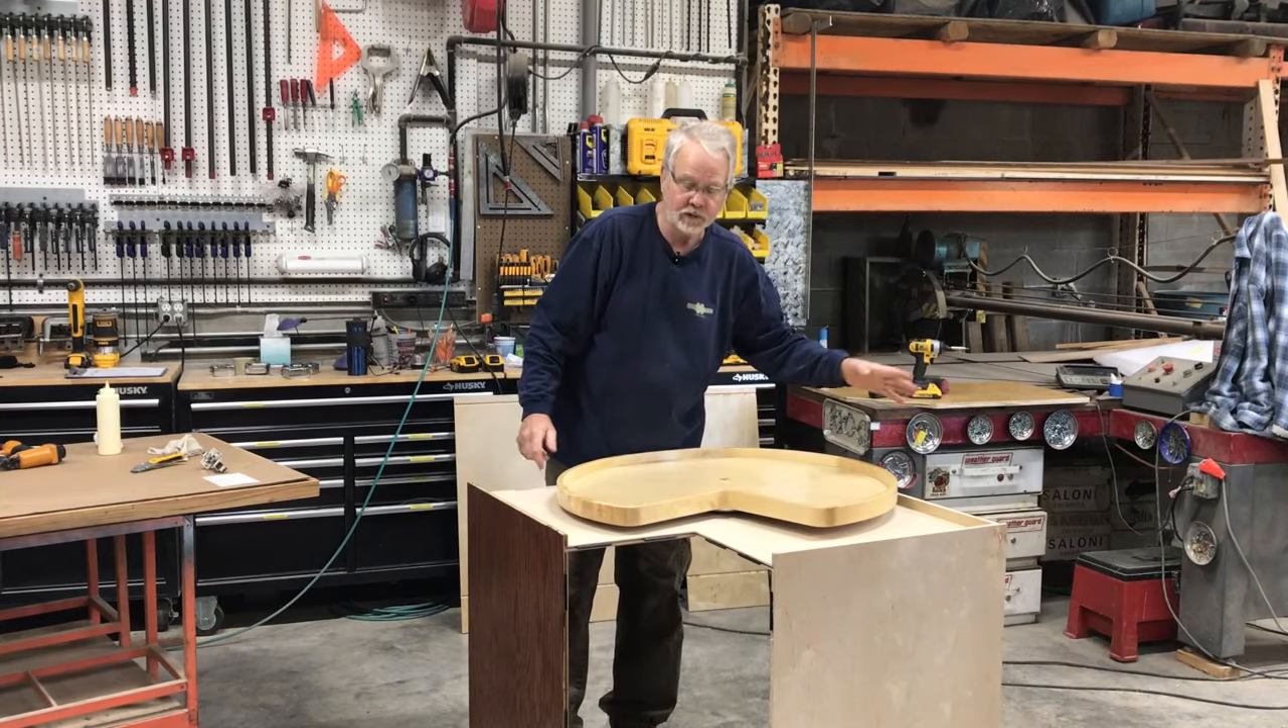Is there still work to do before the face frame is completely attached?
Yes.